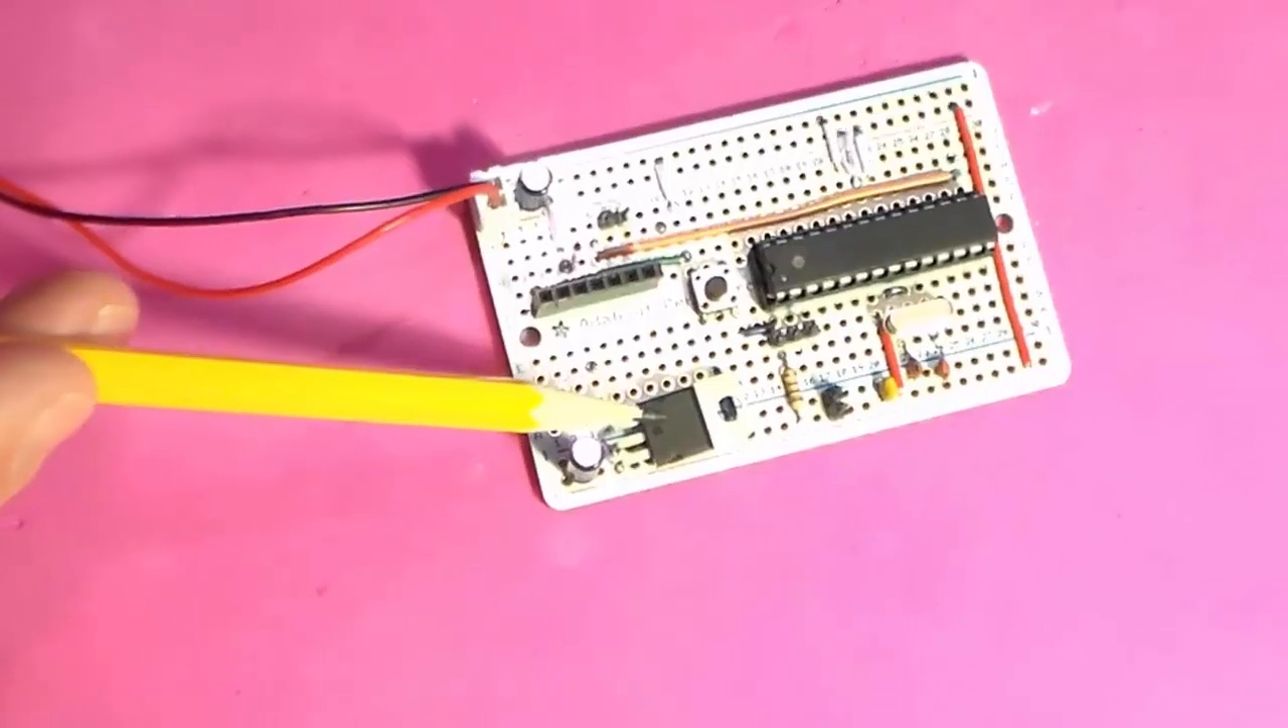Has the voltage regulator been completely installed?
Yes.